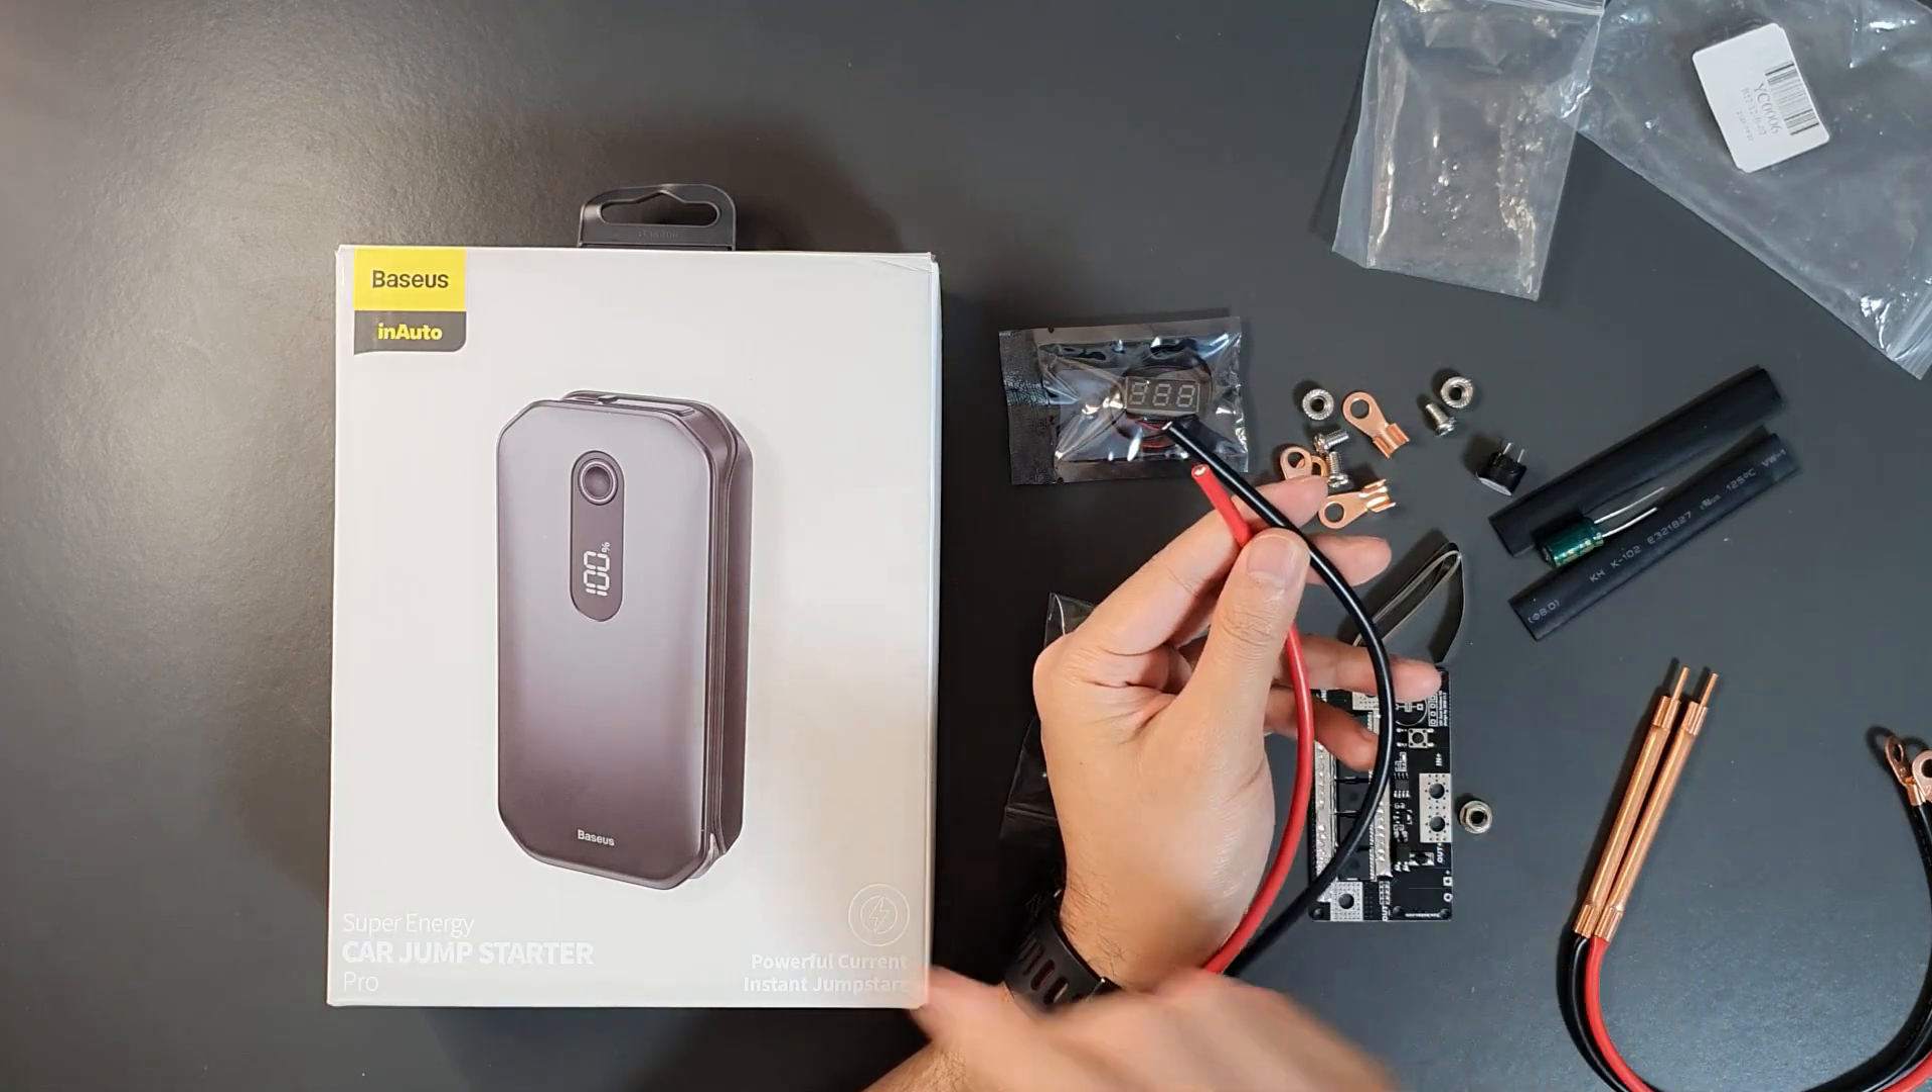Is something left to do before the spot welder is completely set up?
Yes.